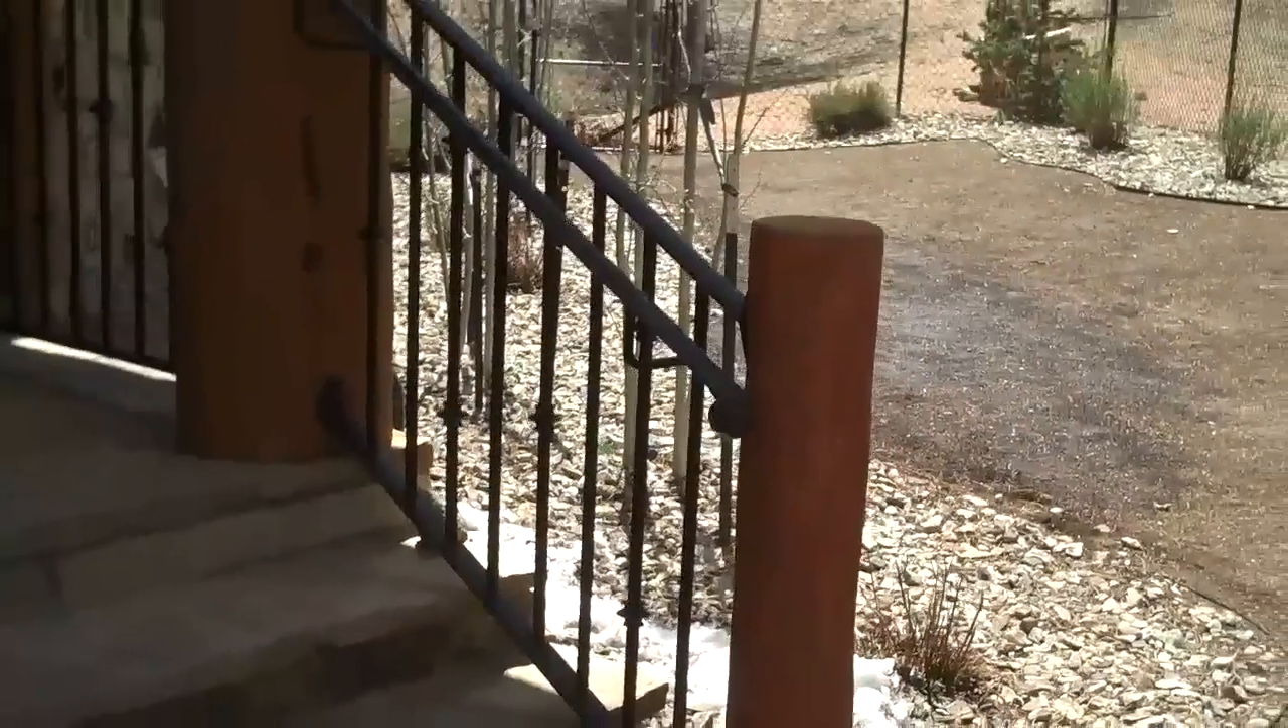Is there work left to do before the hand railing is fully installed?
No.